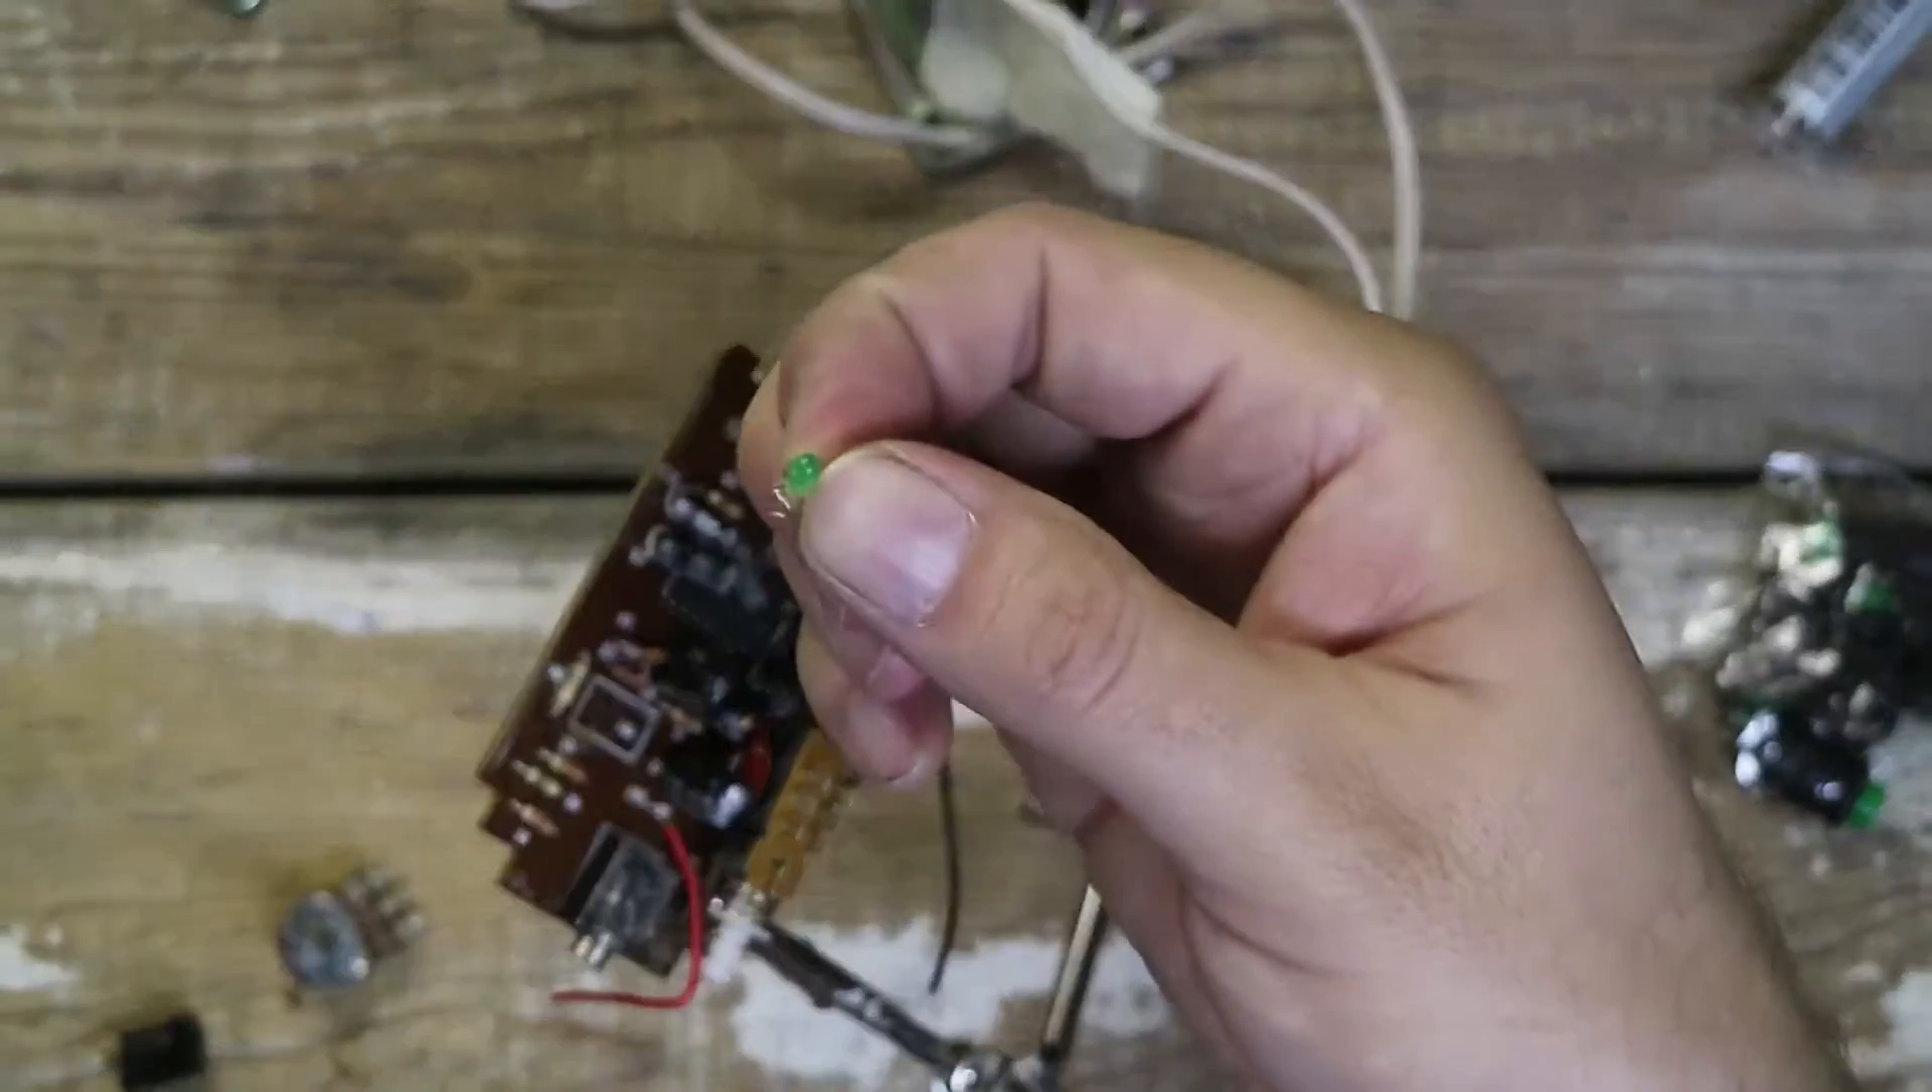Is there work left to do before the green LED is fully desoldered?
No.